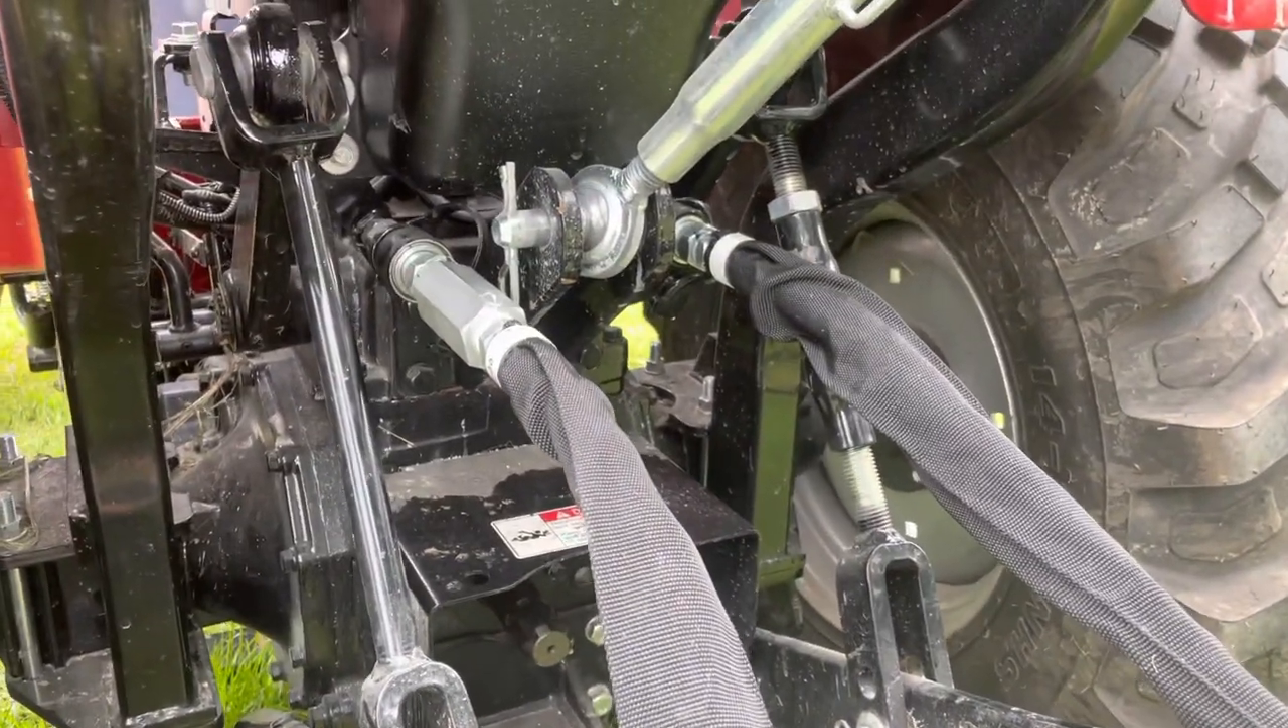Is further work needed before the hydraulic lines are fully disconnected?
Yes.